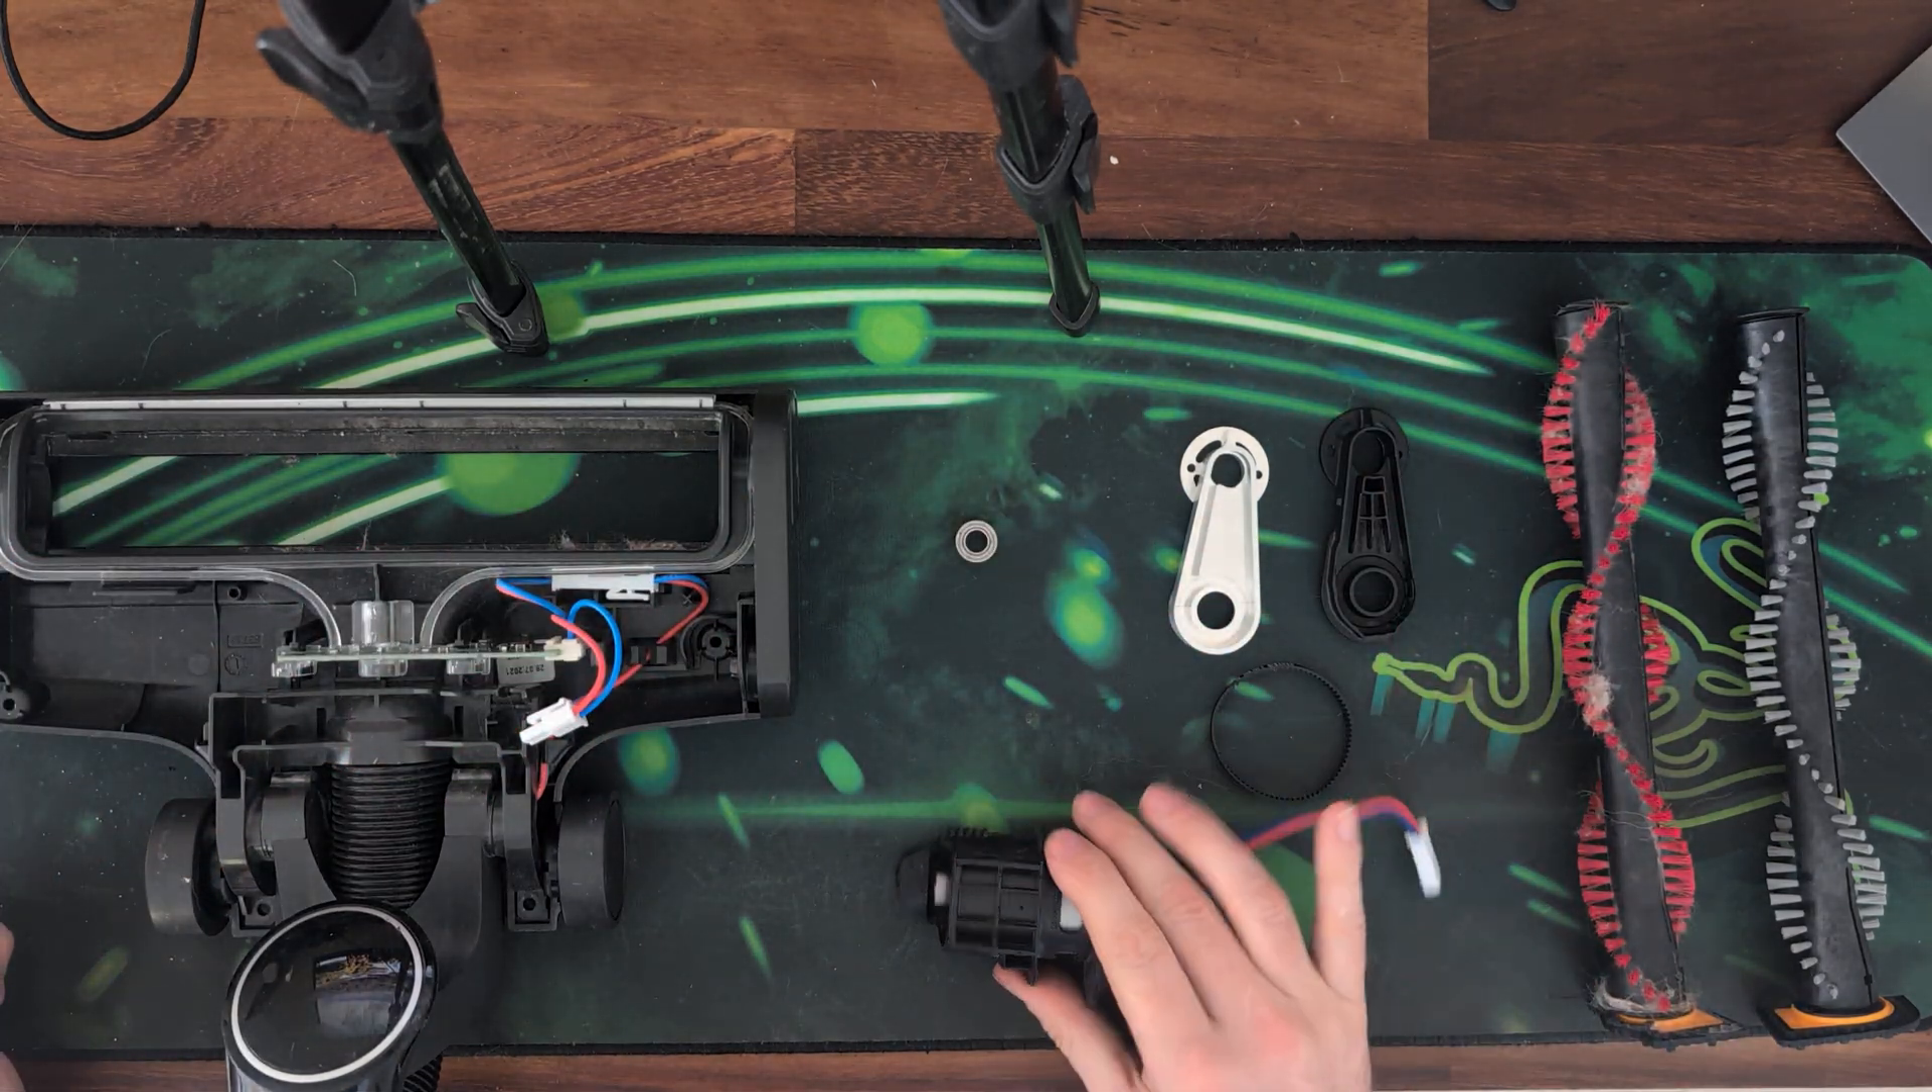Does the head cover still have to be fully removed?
No.